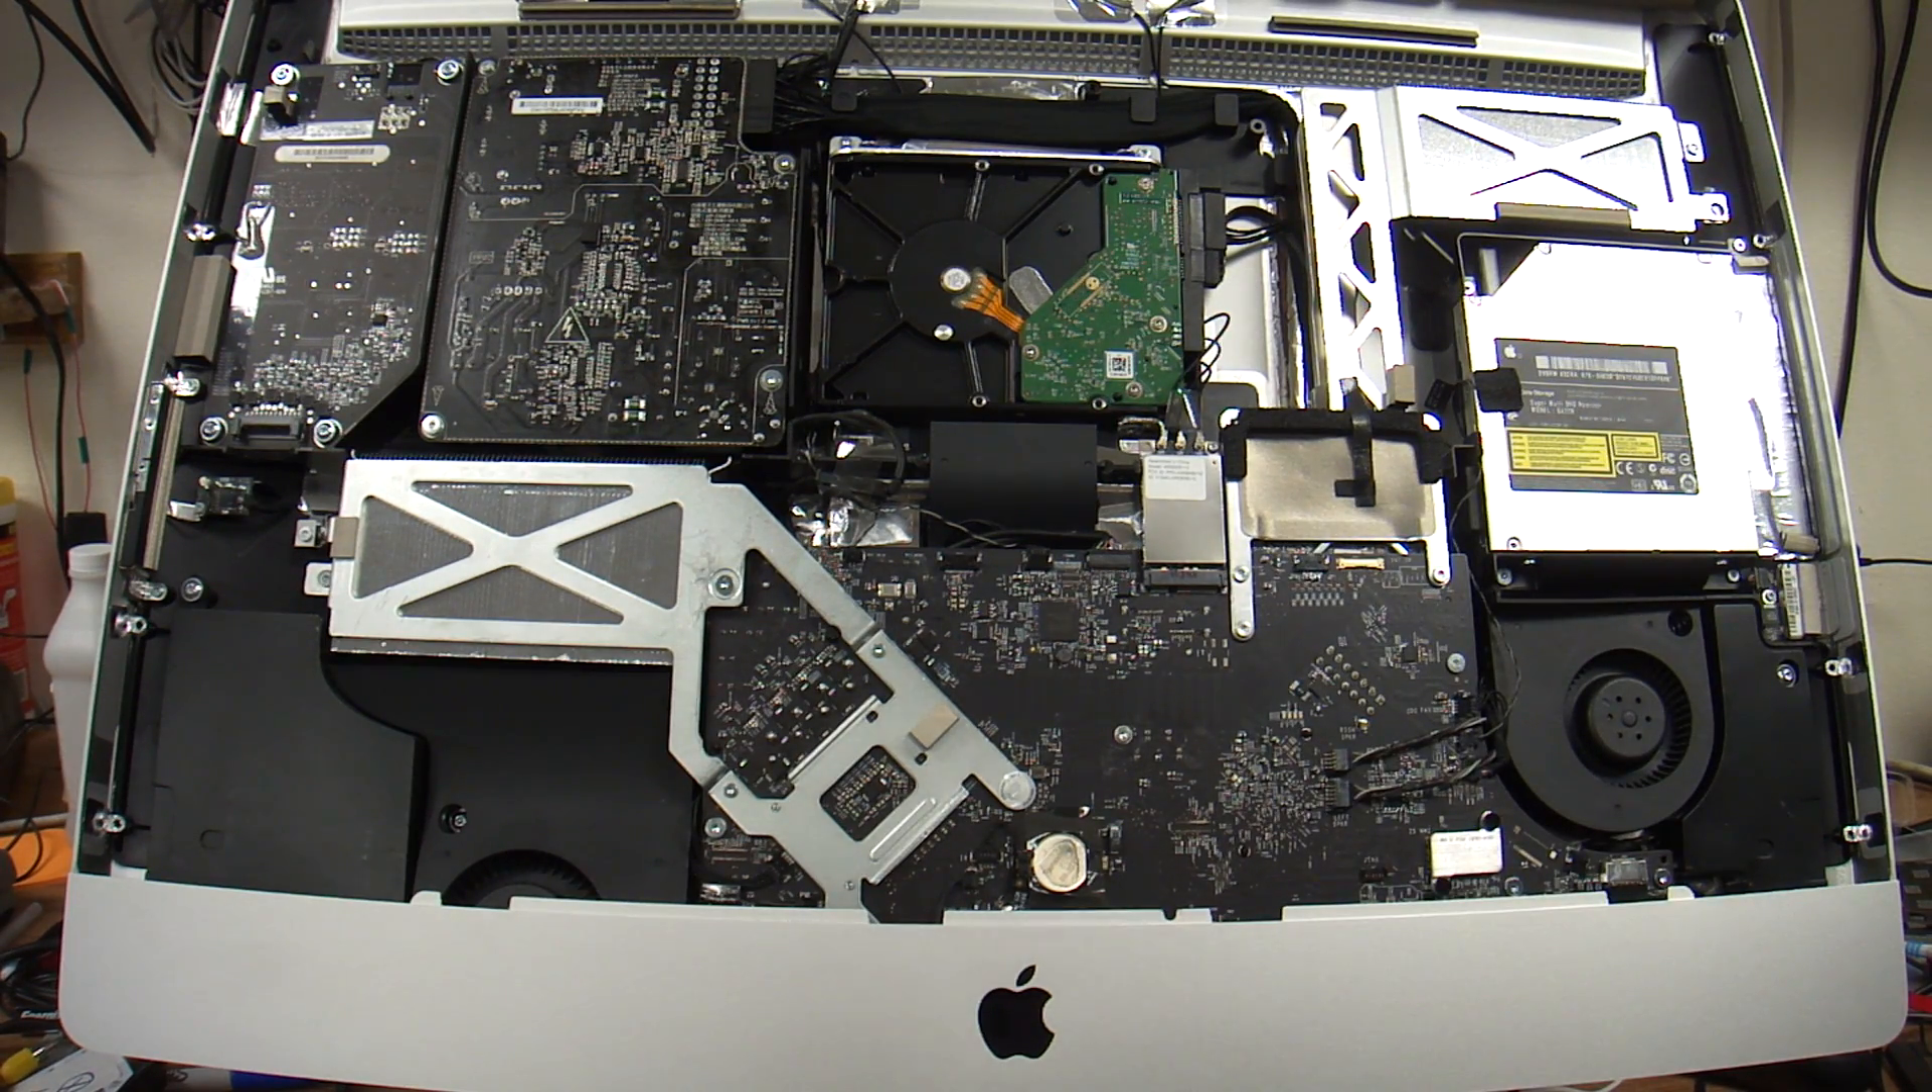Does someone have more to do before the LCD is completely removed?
No.